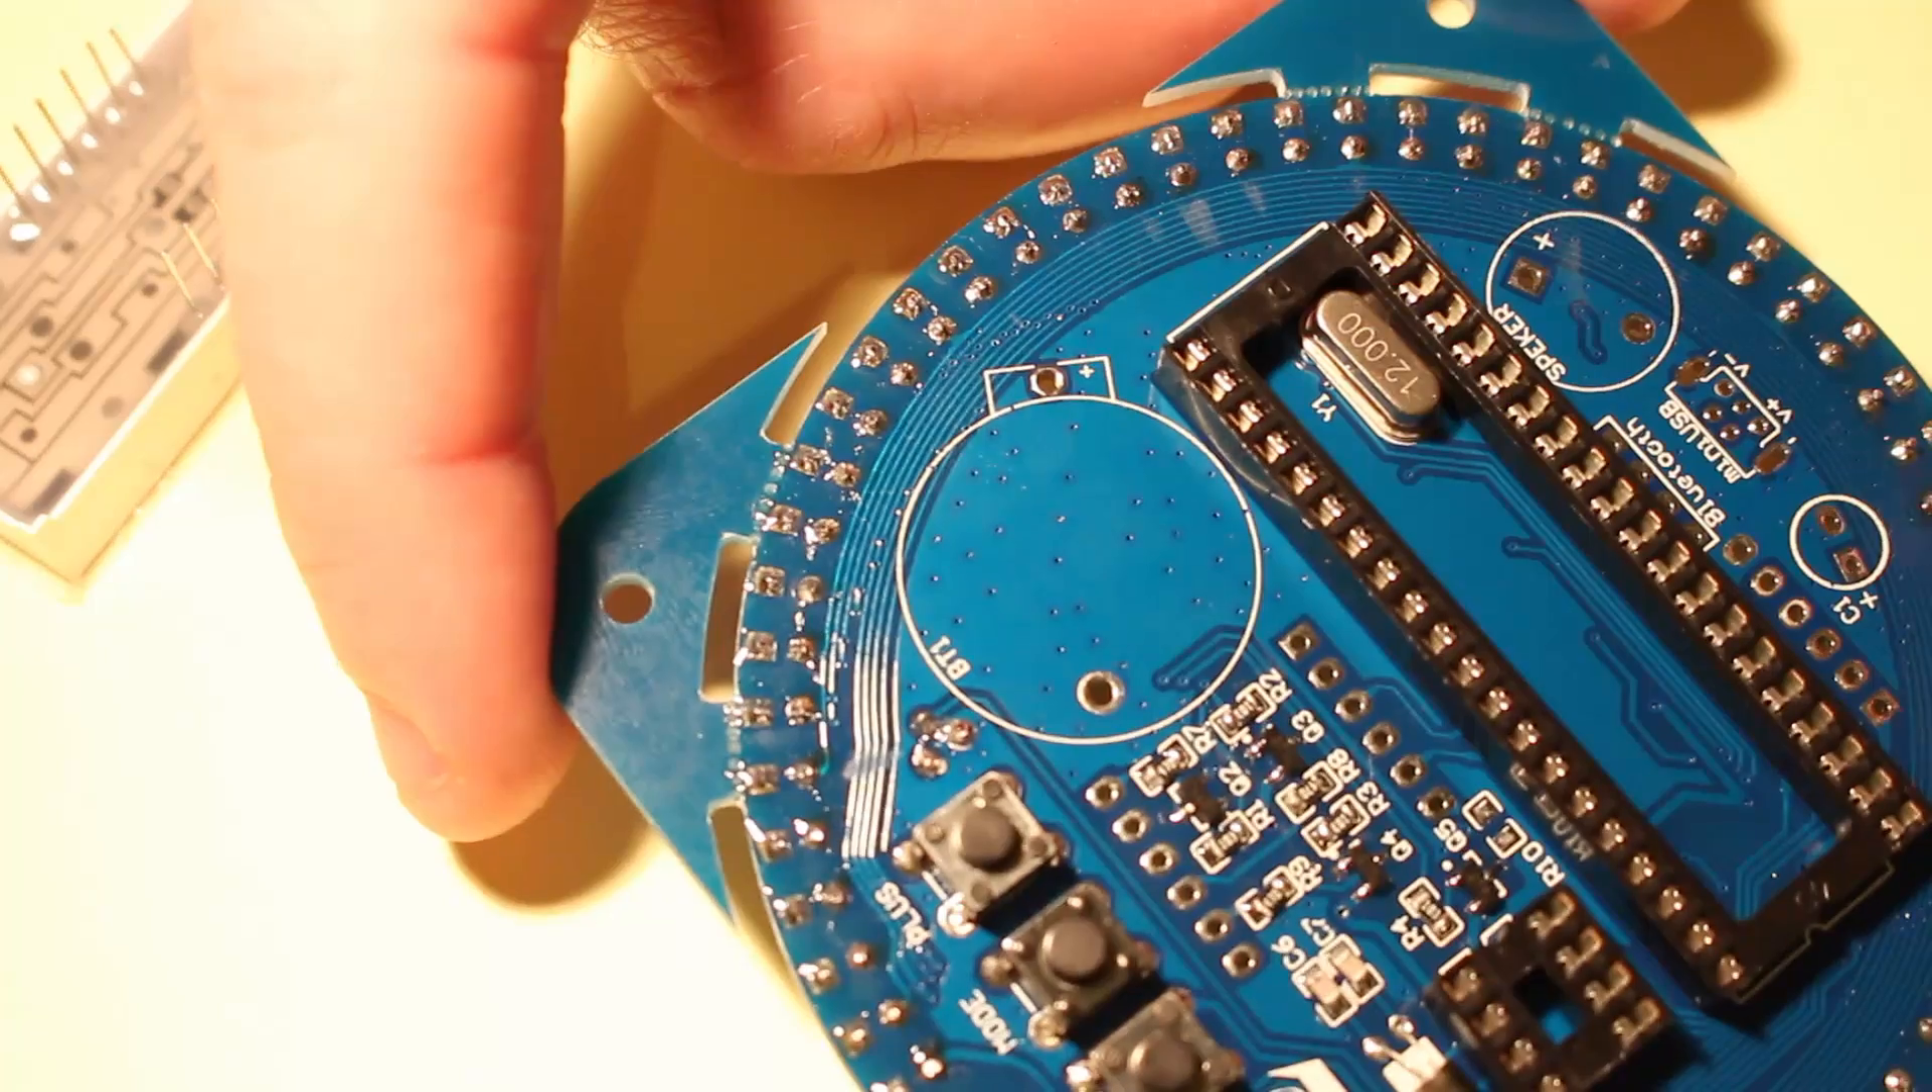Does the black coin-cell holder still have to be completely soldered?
Yes.